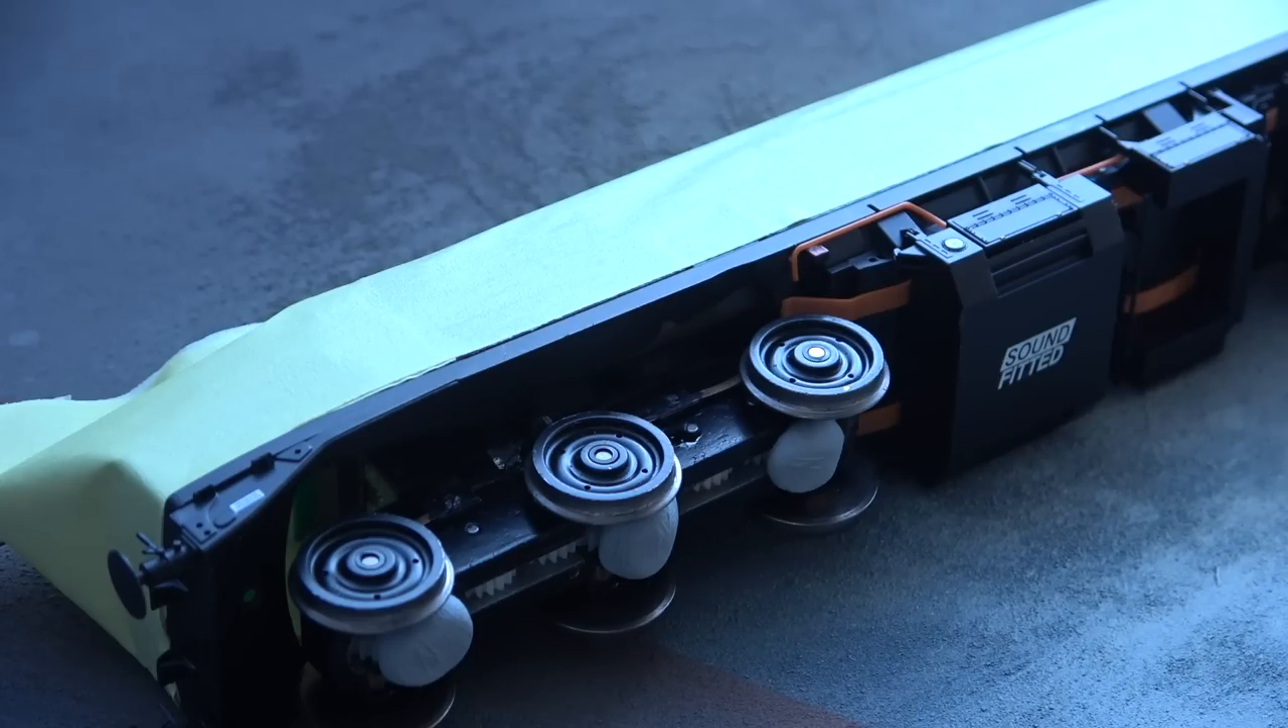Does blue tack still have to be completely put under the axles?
No.